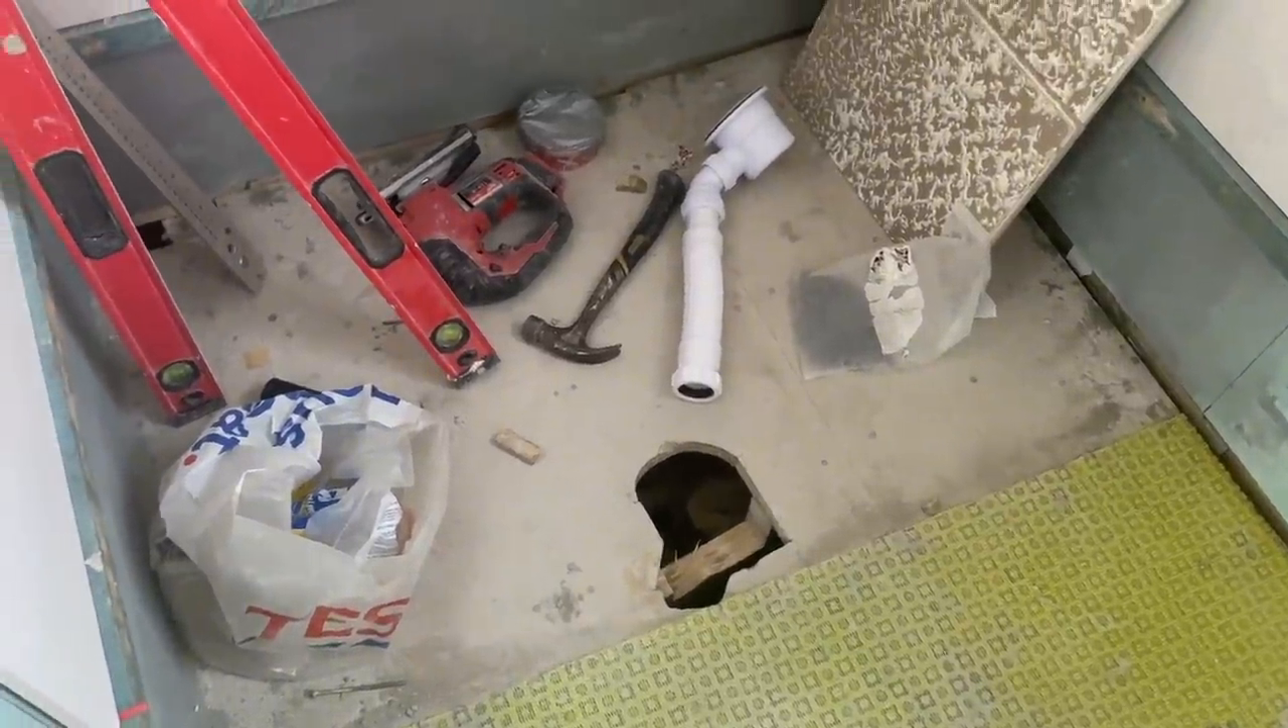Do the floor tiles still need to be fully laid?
Yes.